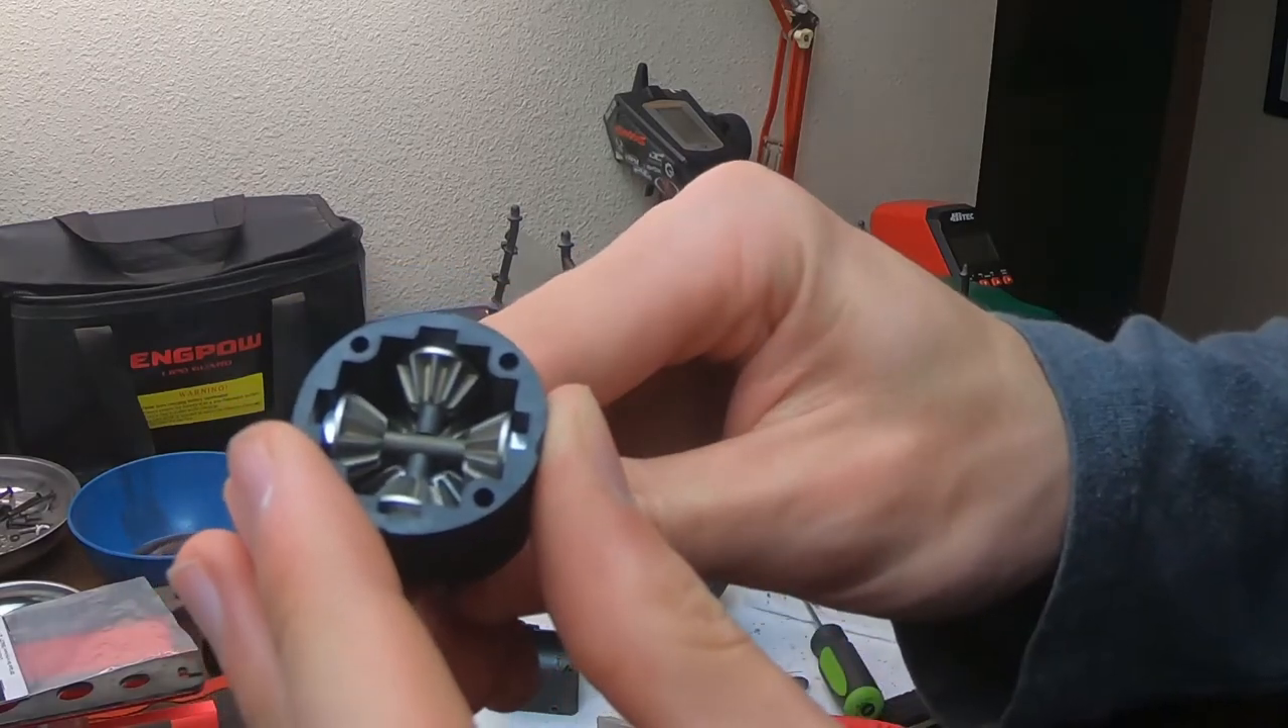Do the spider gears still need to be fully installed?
No.